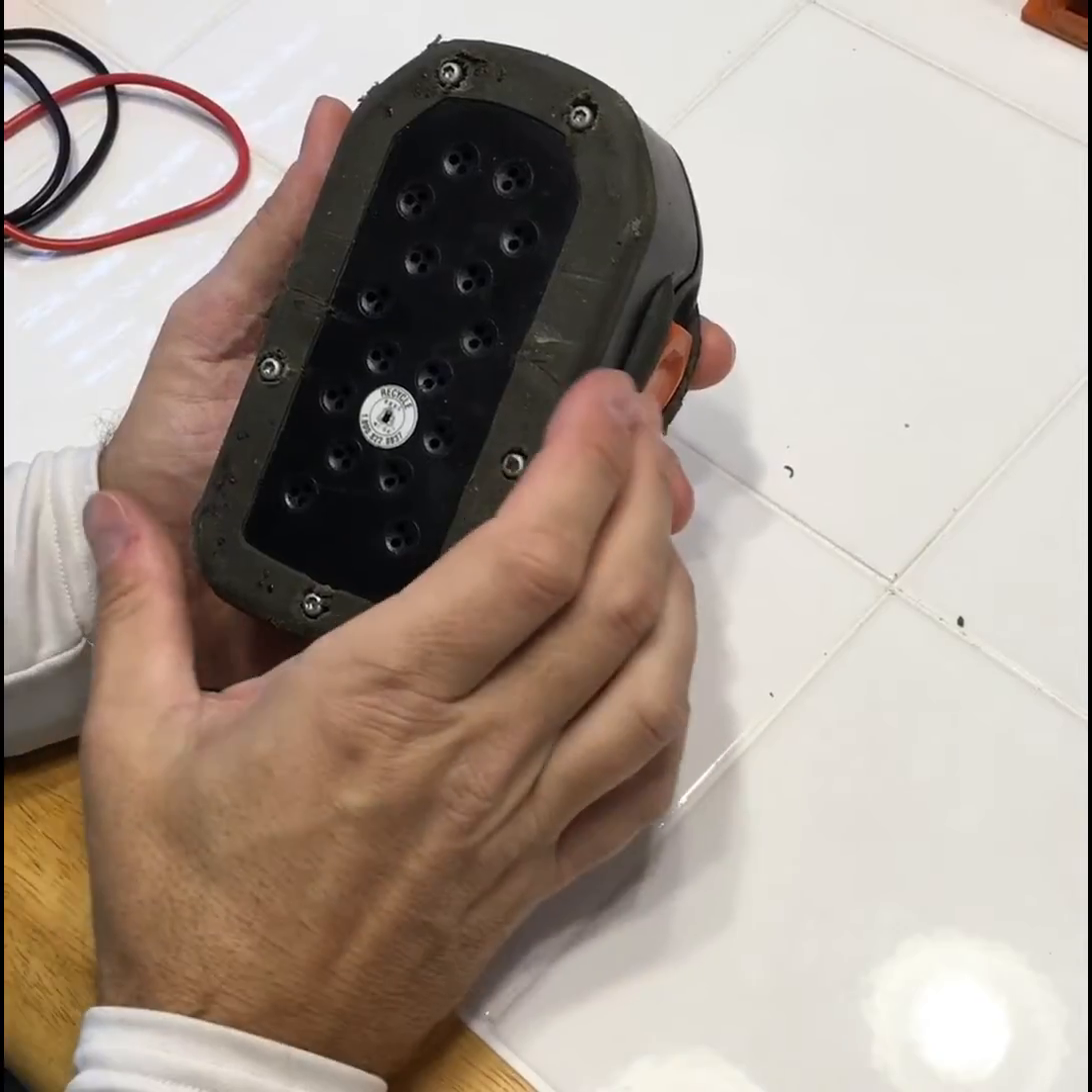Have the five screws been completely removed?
No.